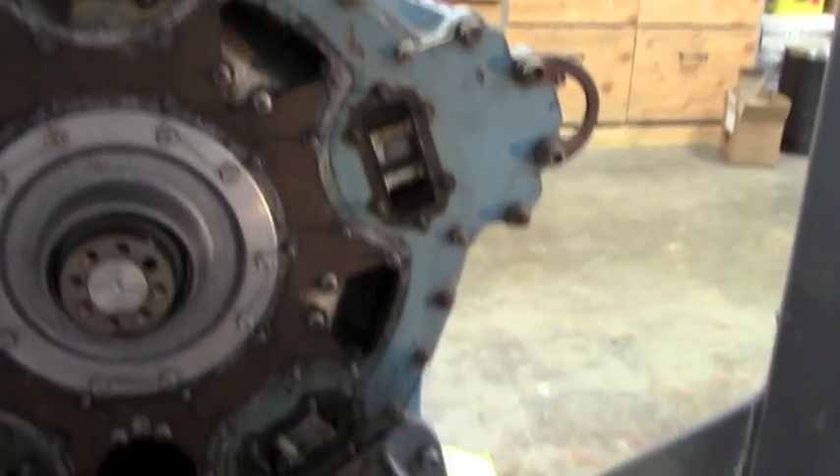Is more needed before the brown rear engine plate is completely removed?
Yes.